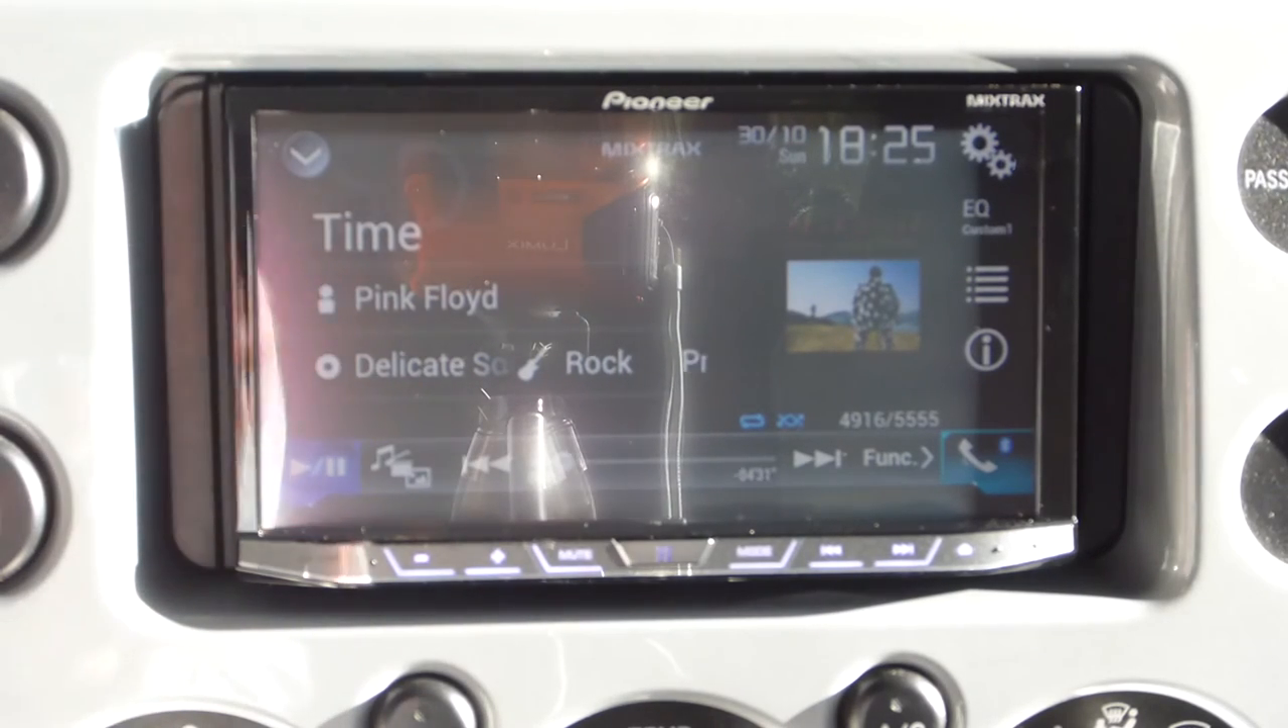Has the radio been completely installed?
Yes.